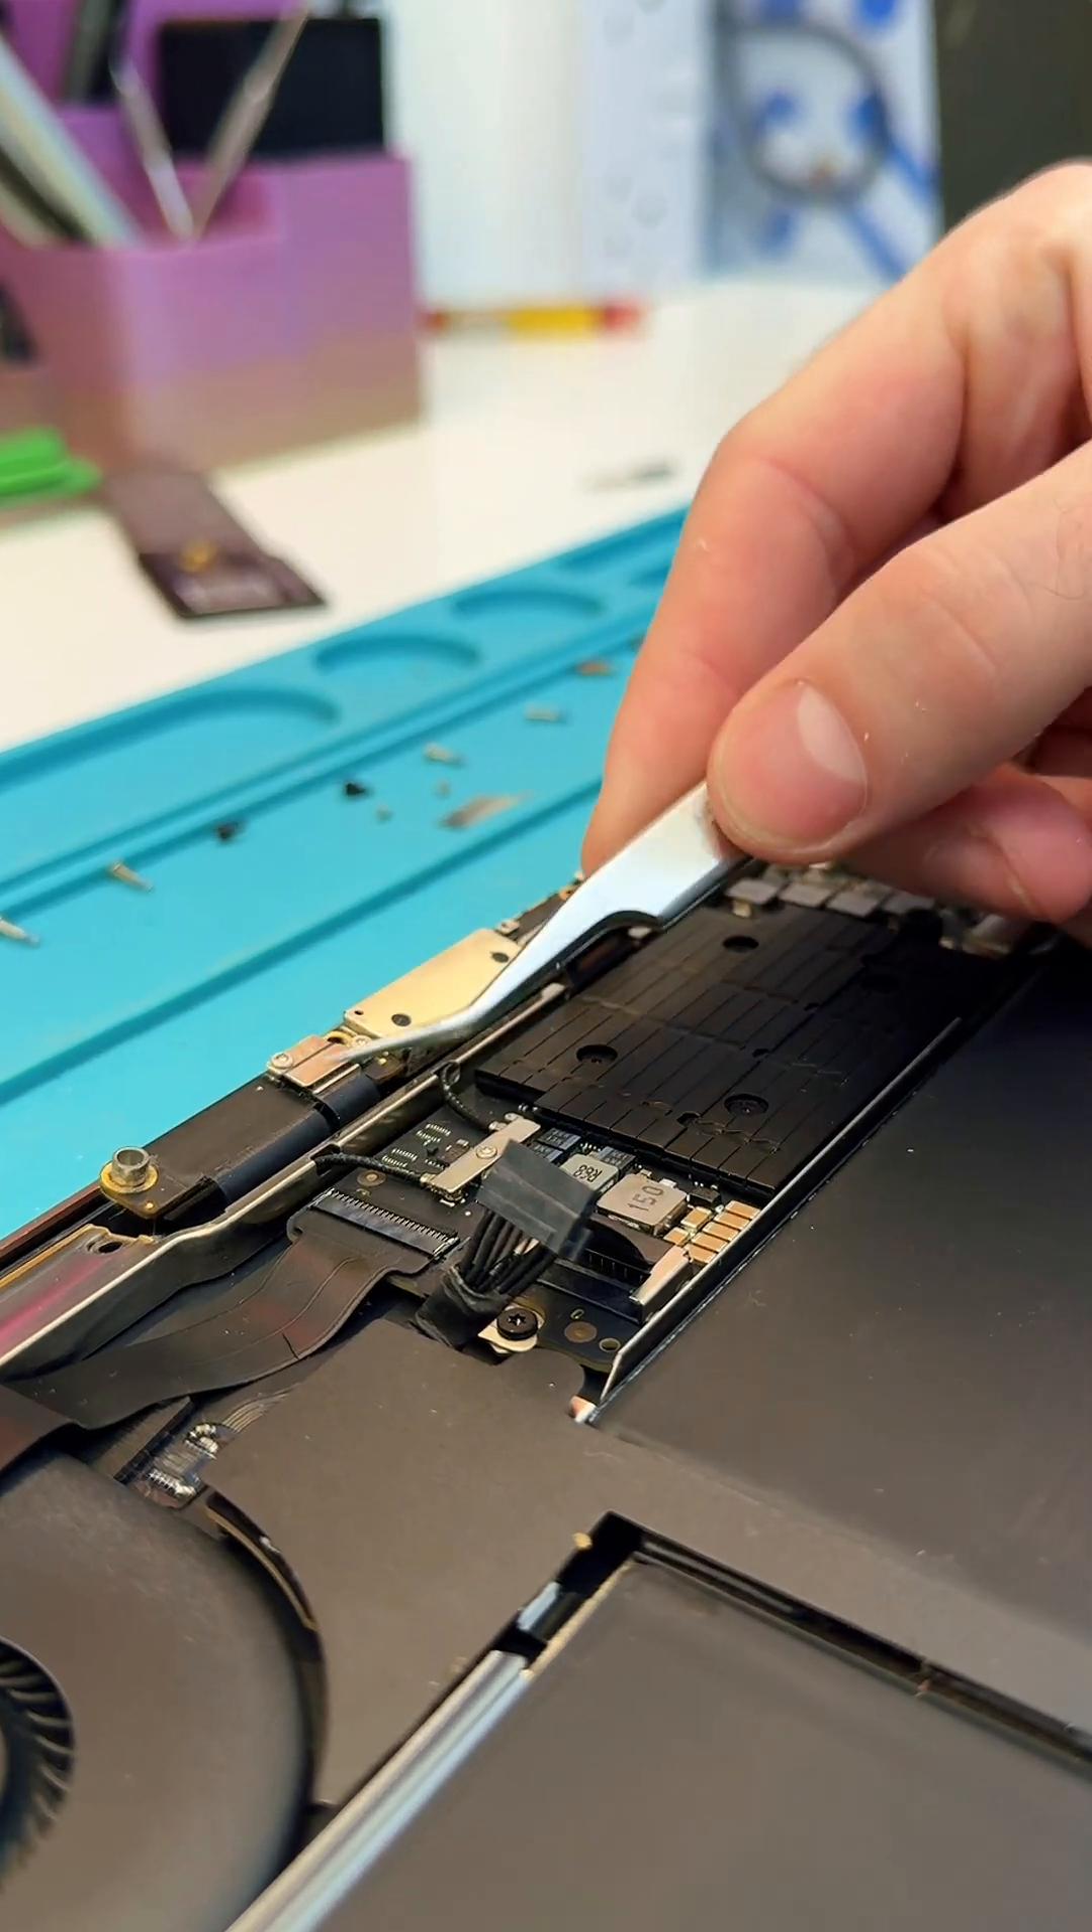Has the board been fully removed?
No.